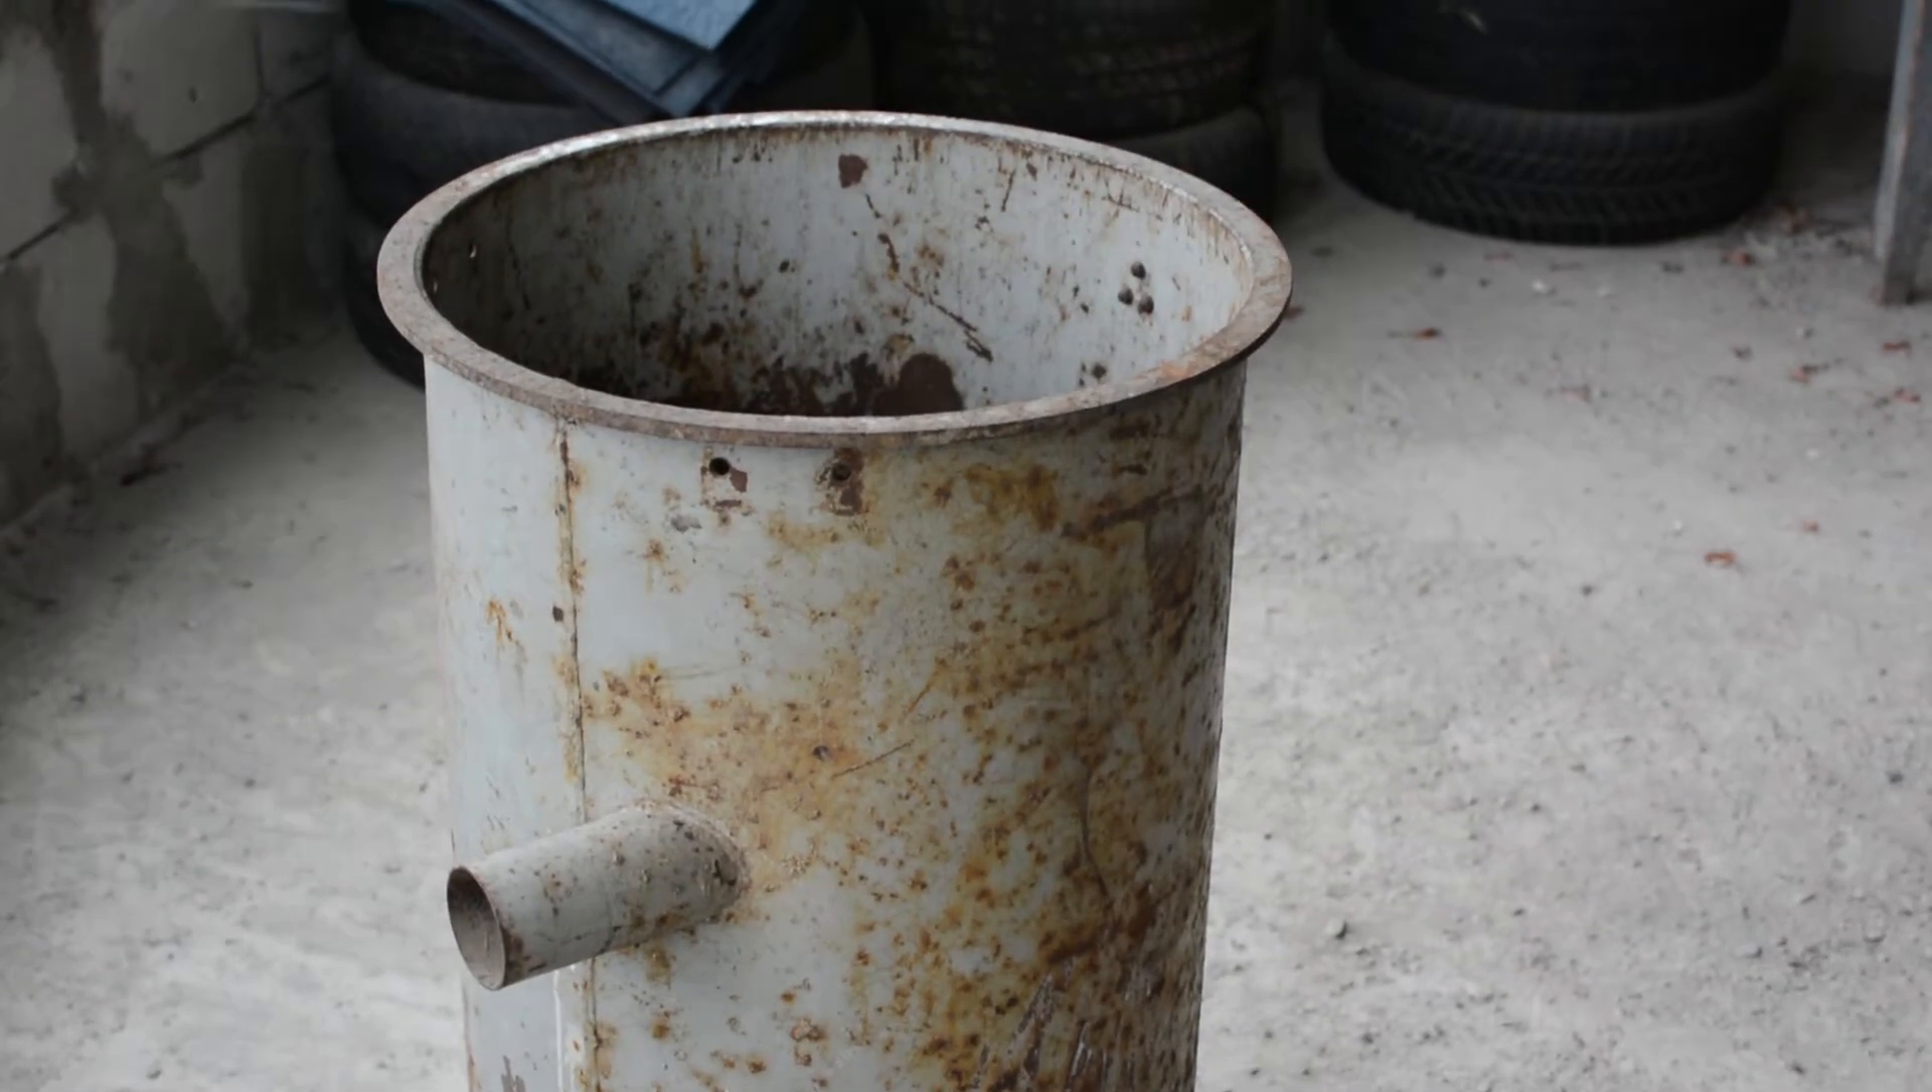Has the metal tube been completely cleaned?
No.